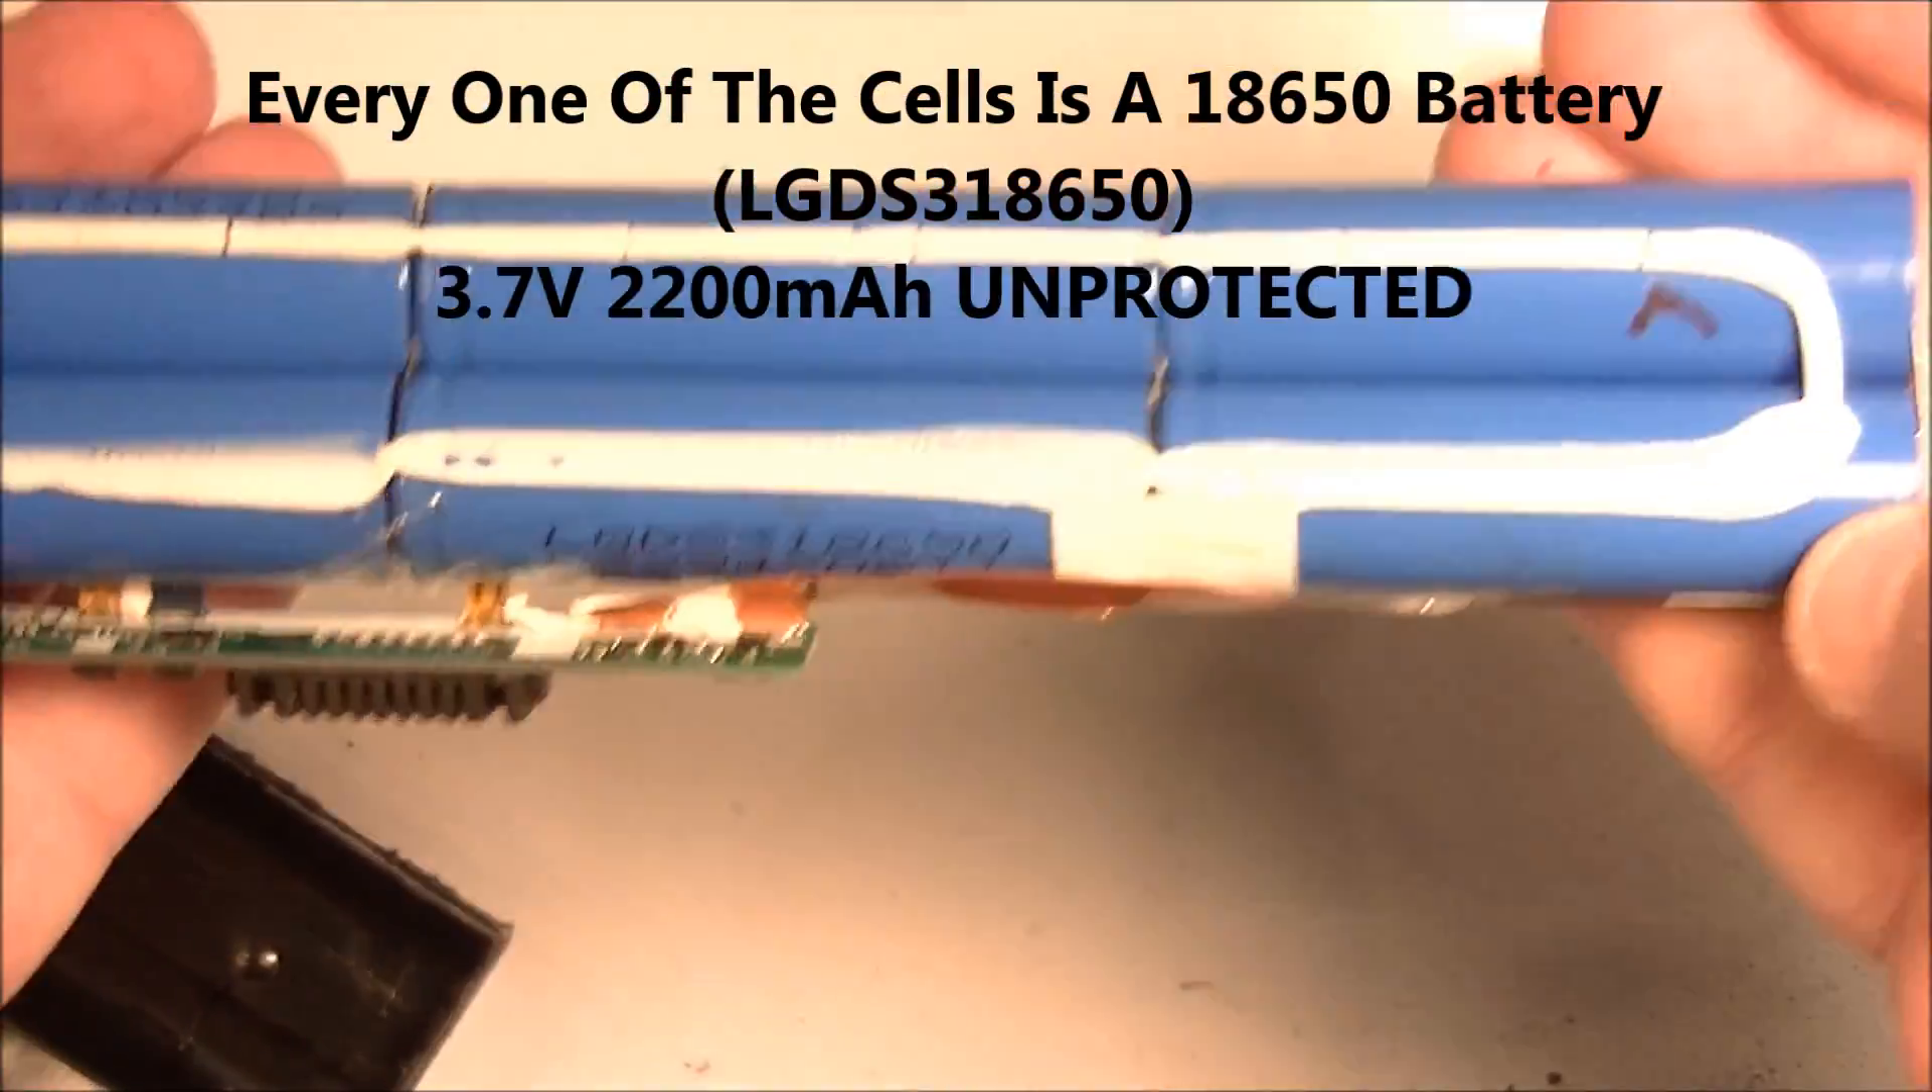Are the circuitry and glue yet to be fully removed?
Yes.